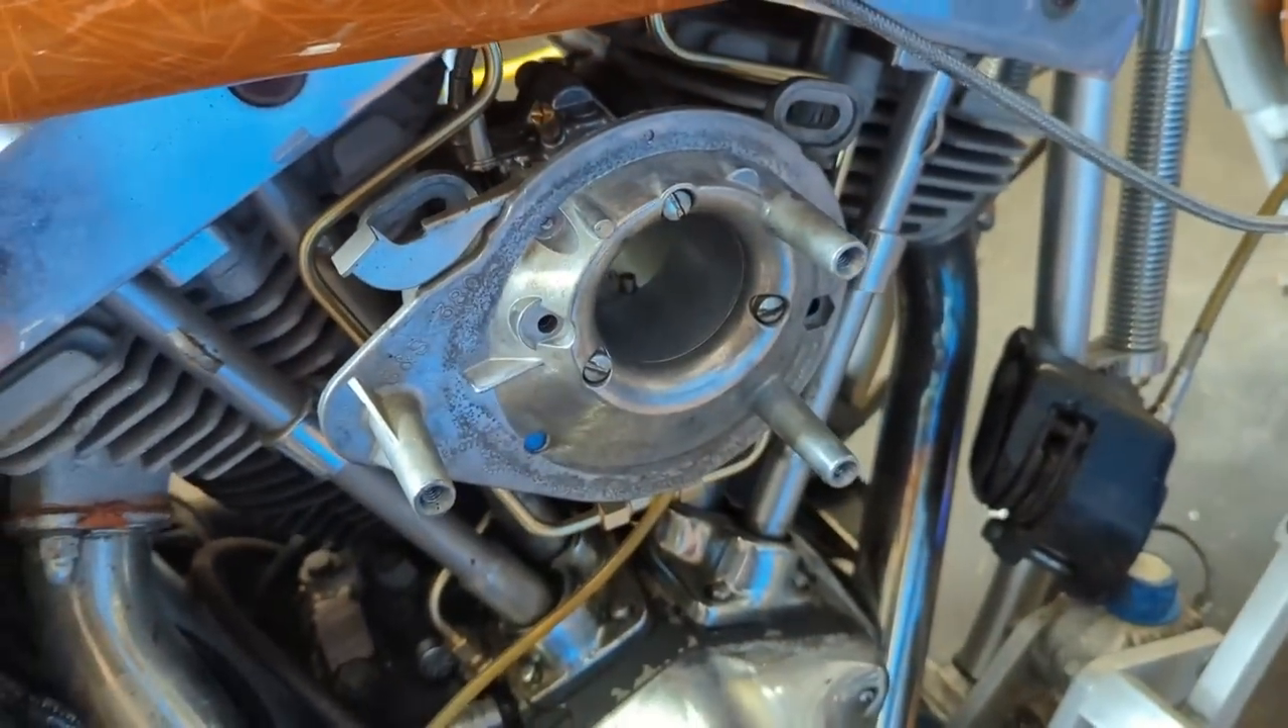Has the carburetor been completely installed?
Yes.